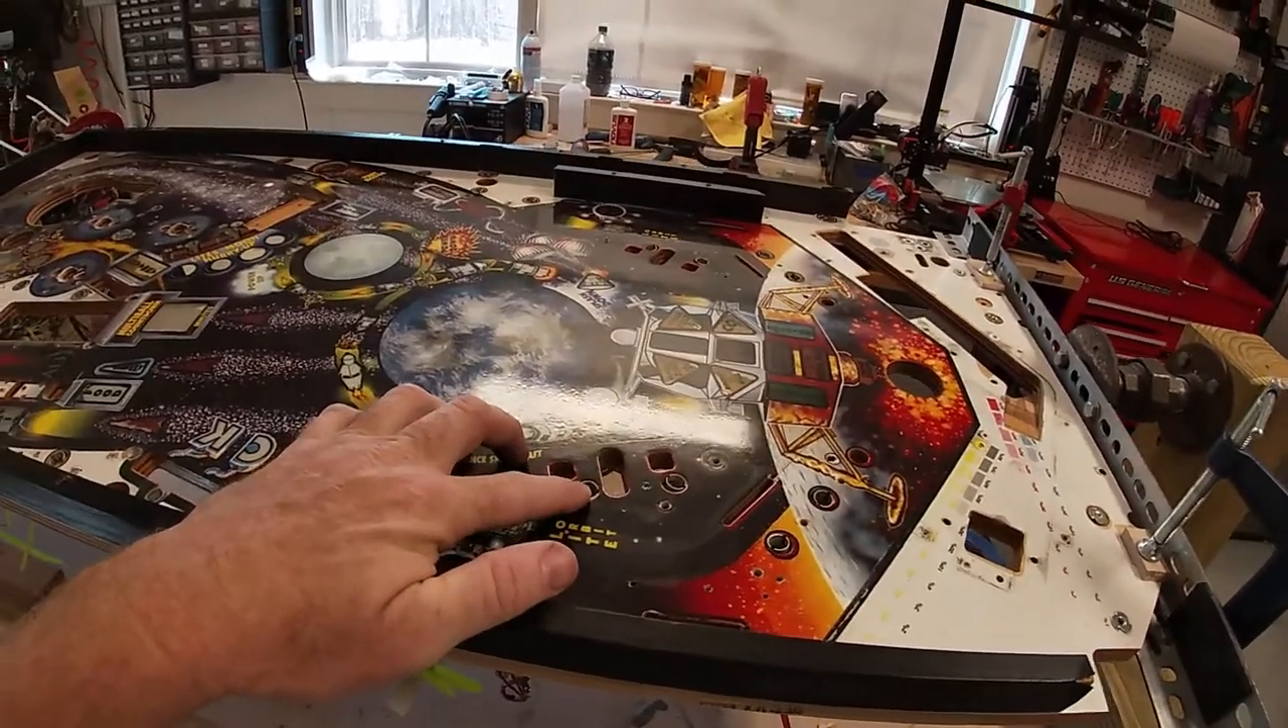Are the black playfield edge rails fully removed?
No.